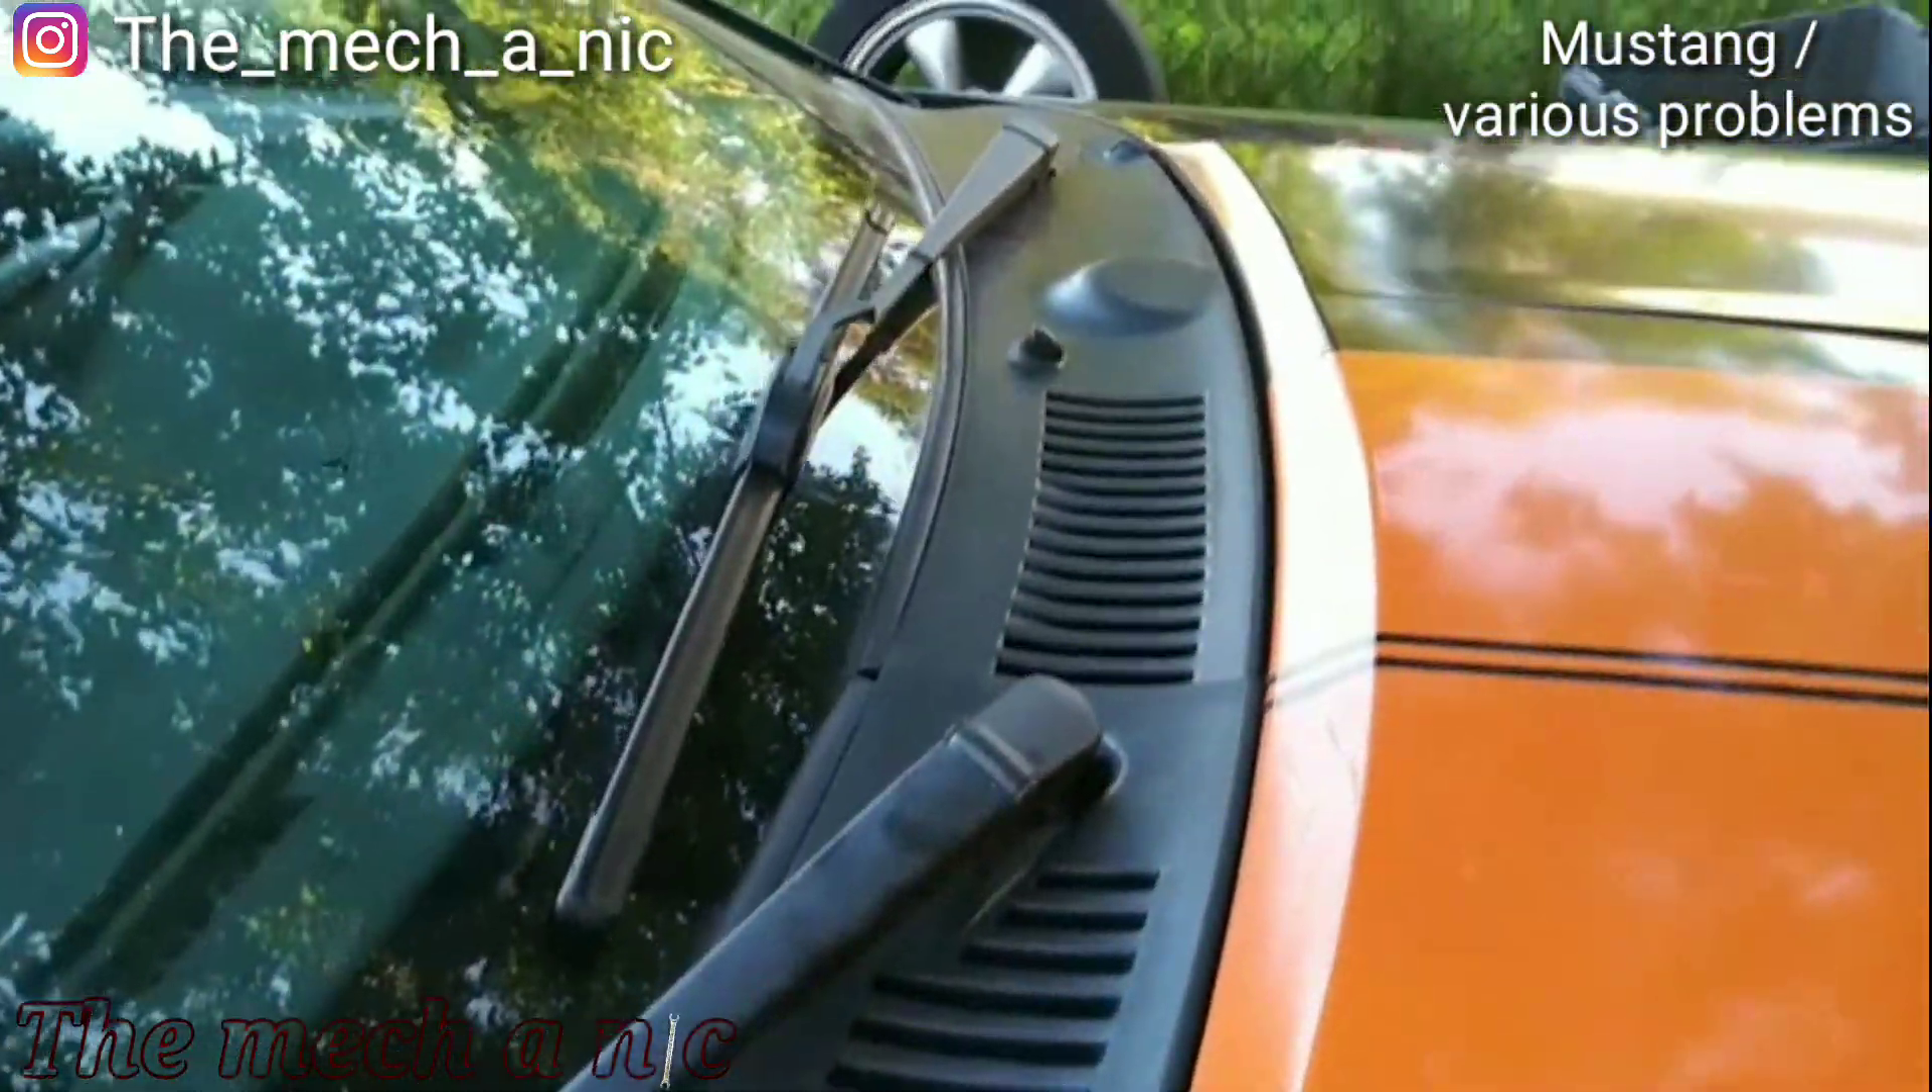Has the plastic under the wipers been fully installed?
Yes.